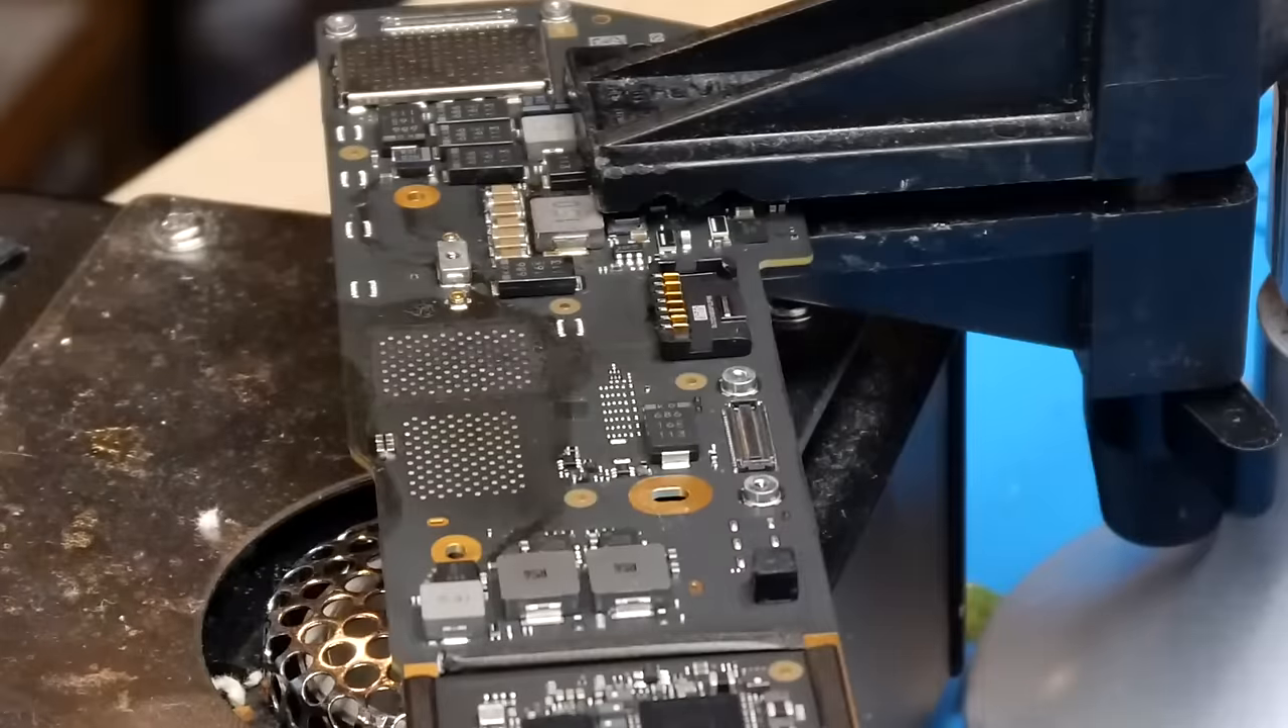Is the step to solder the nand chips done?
No.